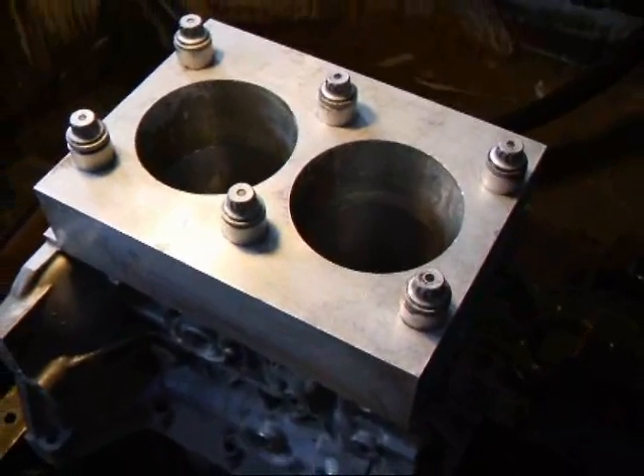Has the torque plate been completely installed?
Yes.